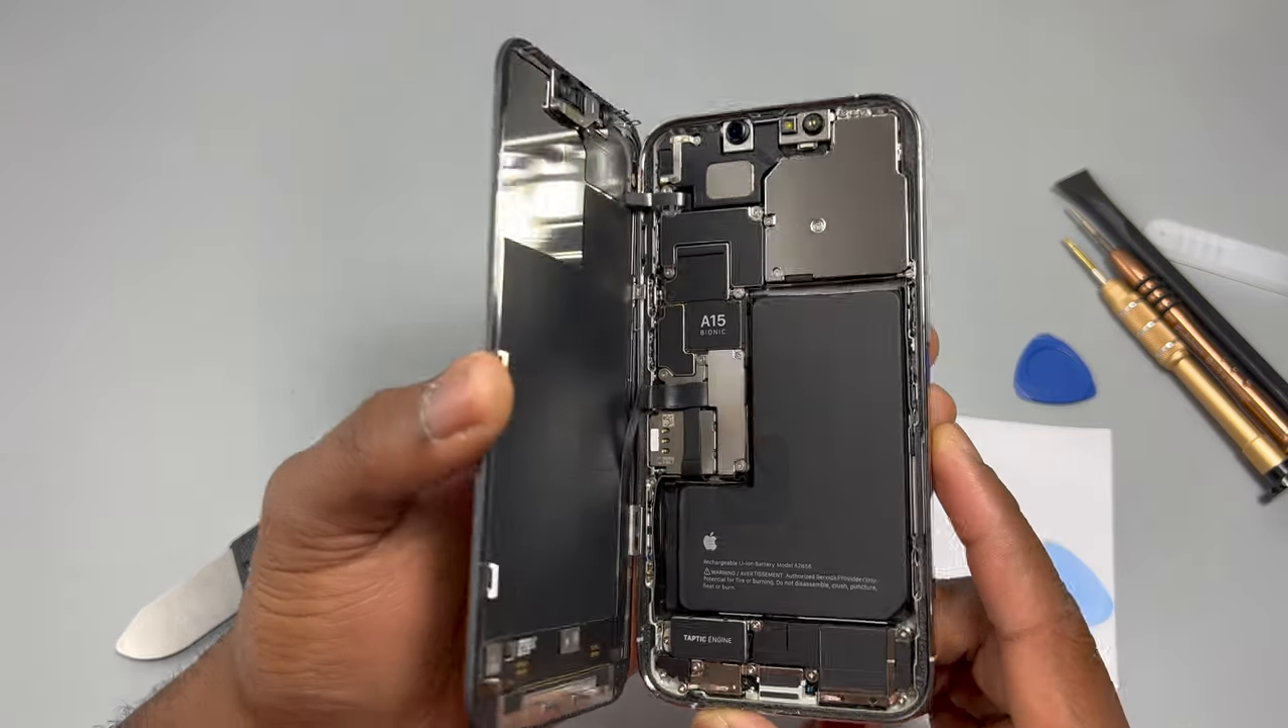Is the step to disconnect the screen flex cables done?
No.